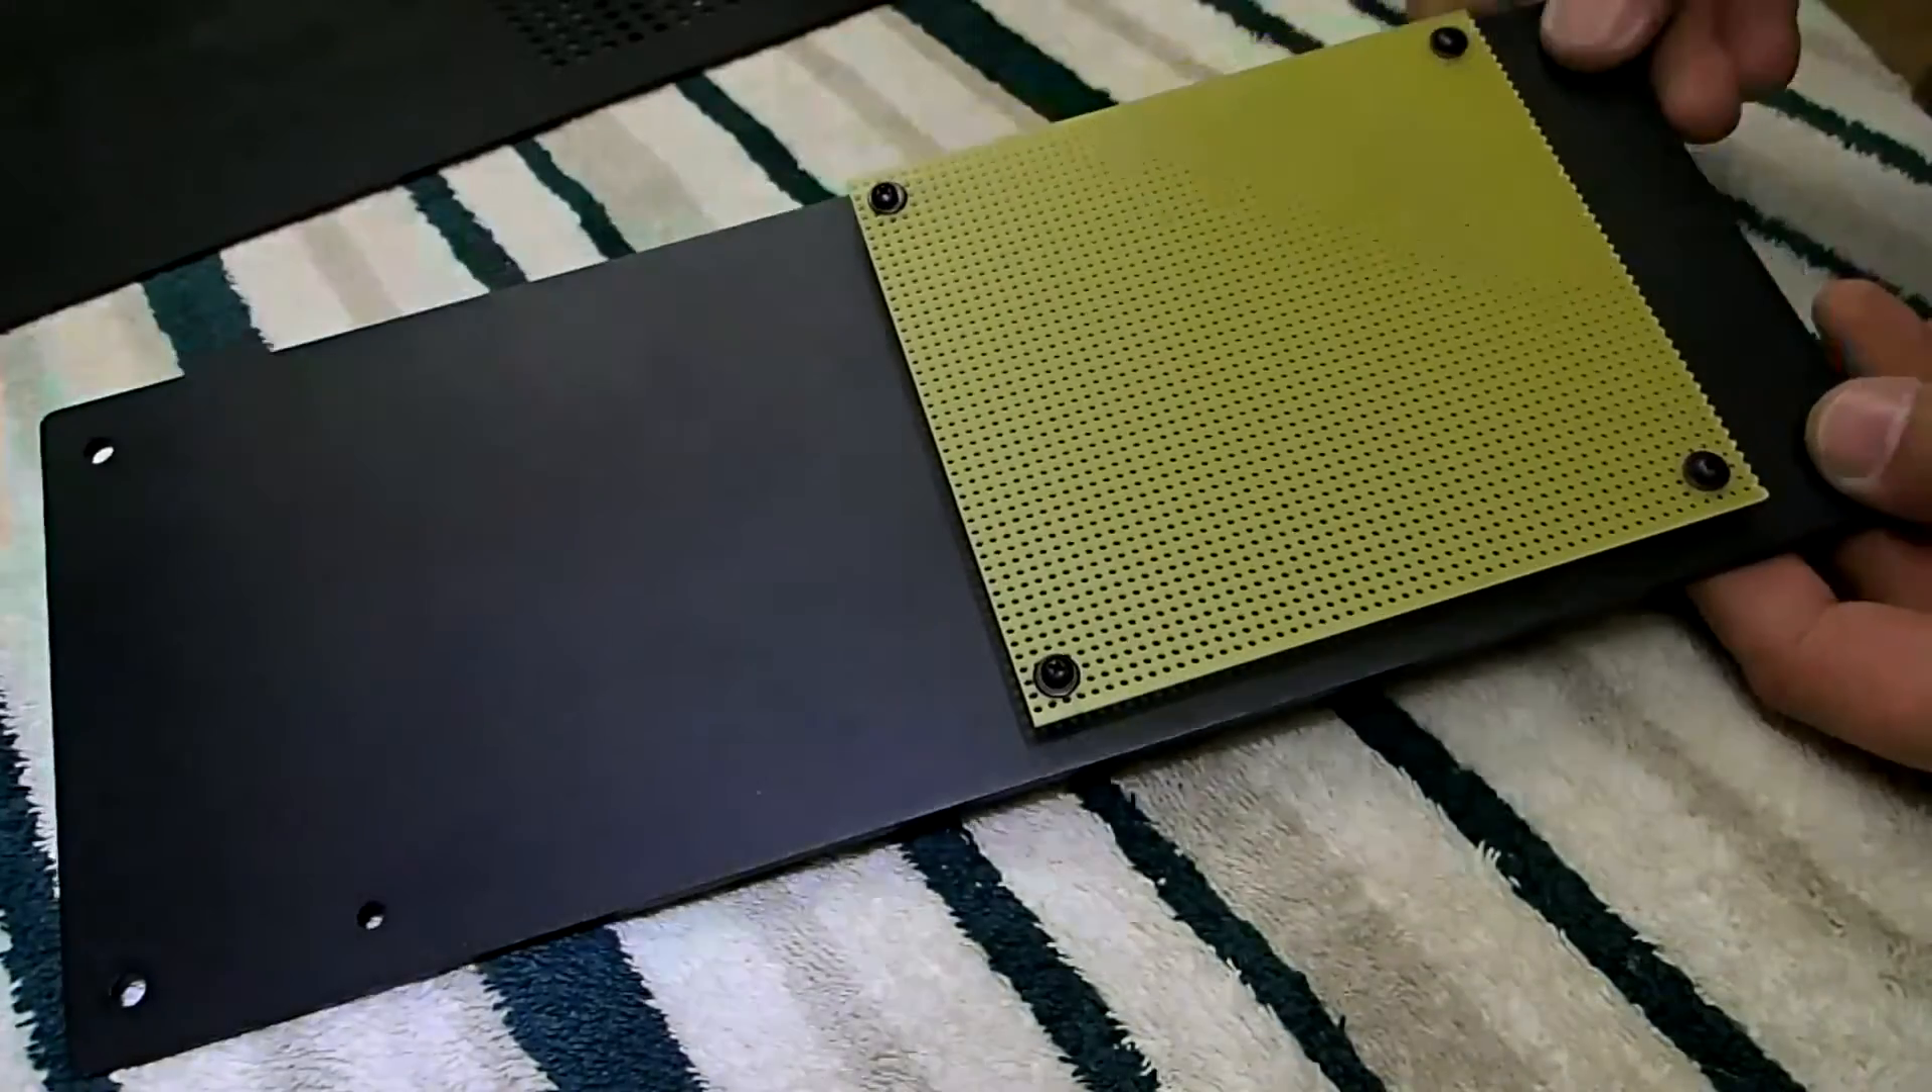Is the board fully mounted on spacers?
Yes.